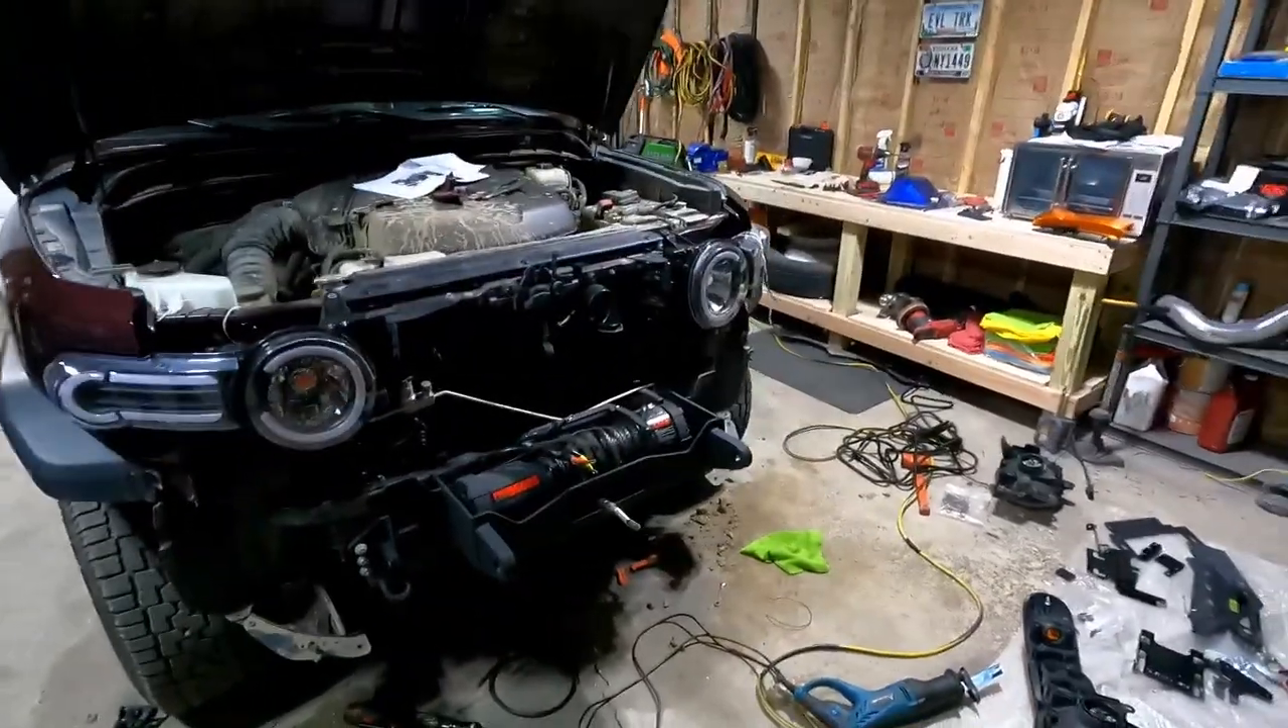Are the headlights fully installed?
Yes.